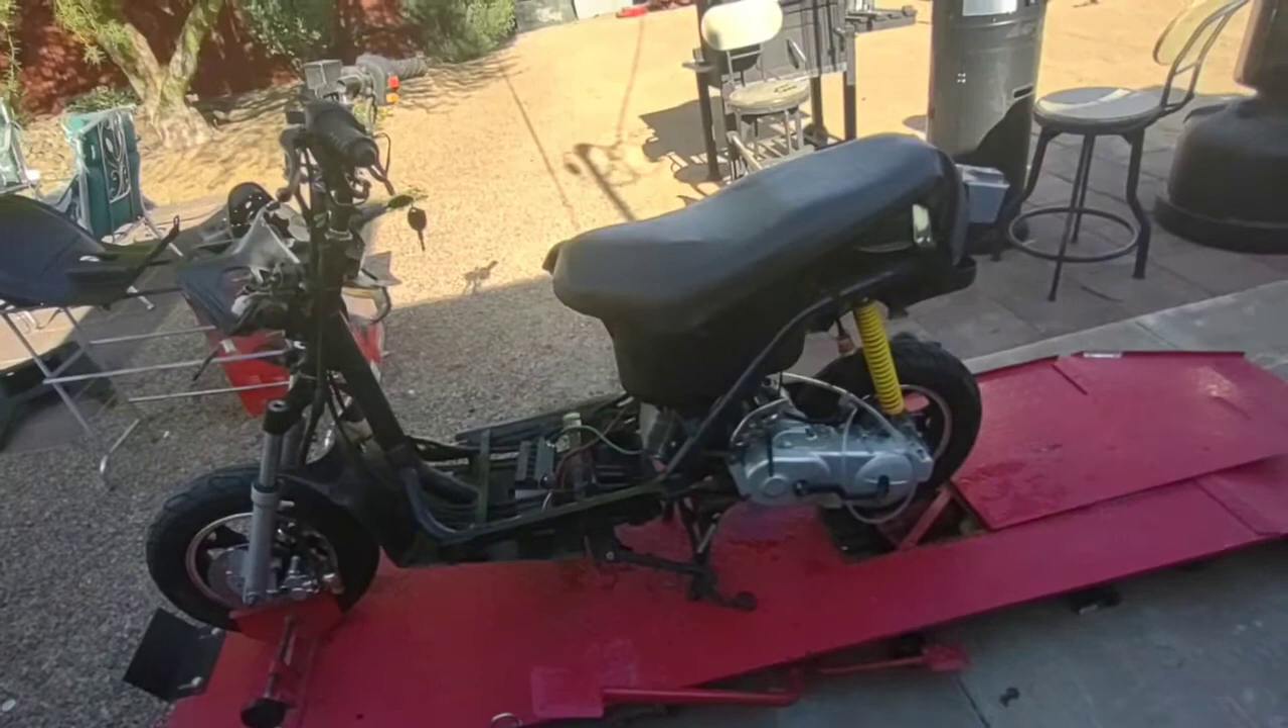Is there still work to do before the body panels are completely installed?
Yes.